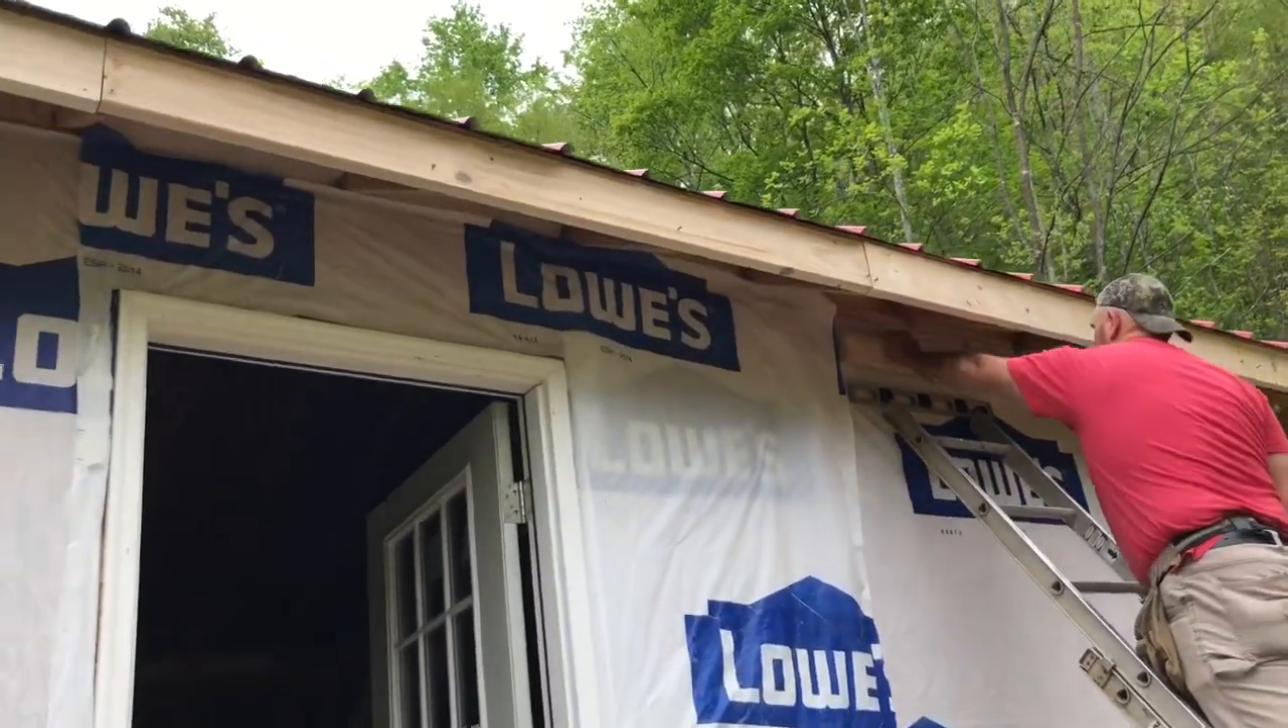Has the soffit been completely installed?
No.